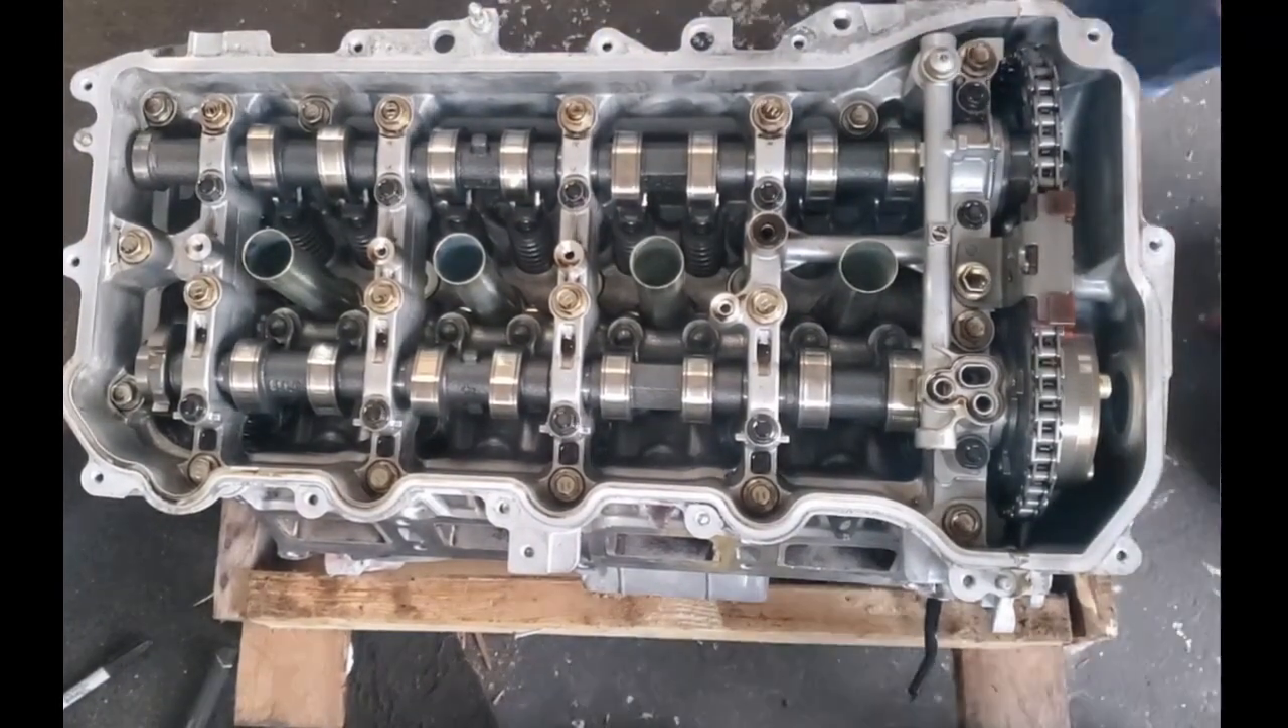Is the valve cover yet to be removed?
No.